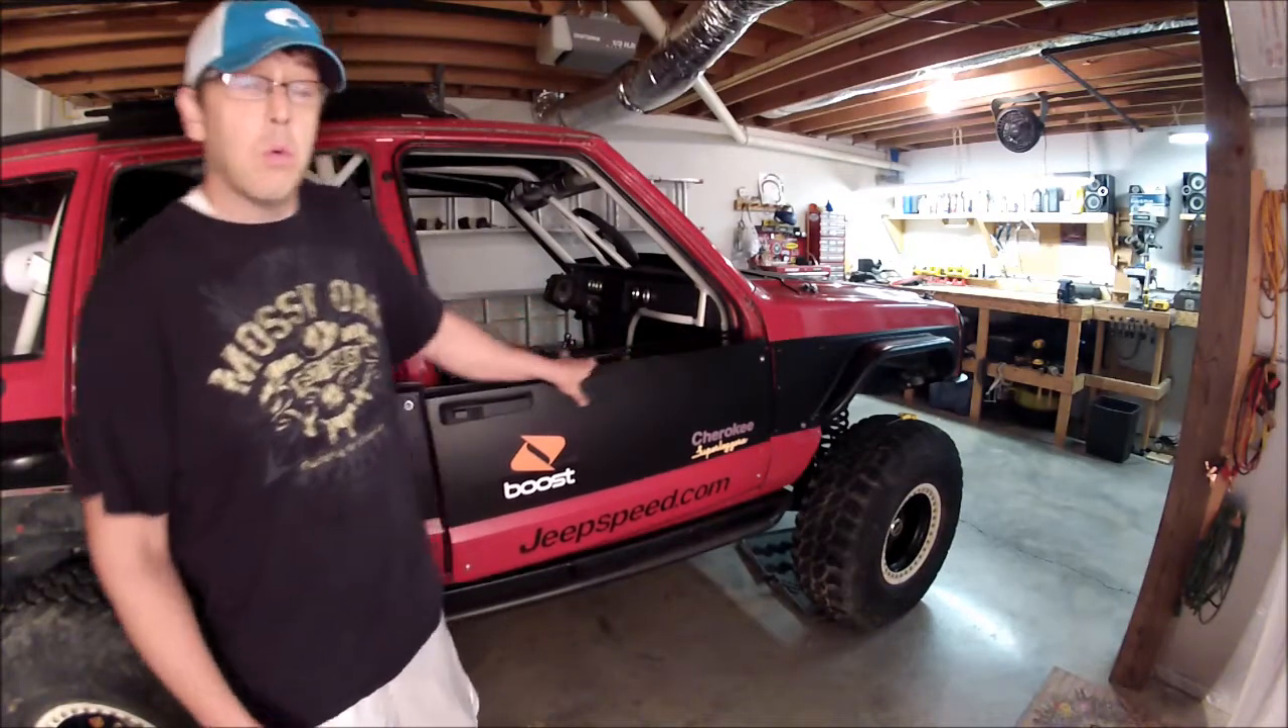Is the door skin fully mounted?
Yes.